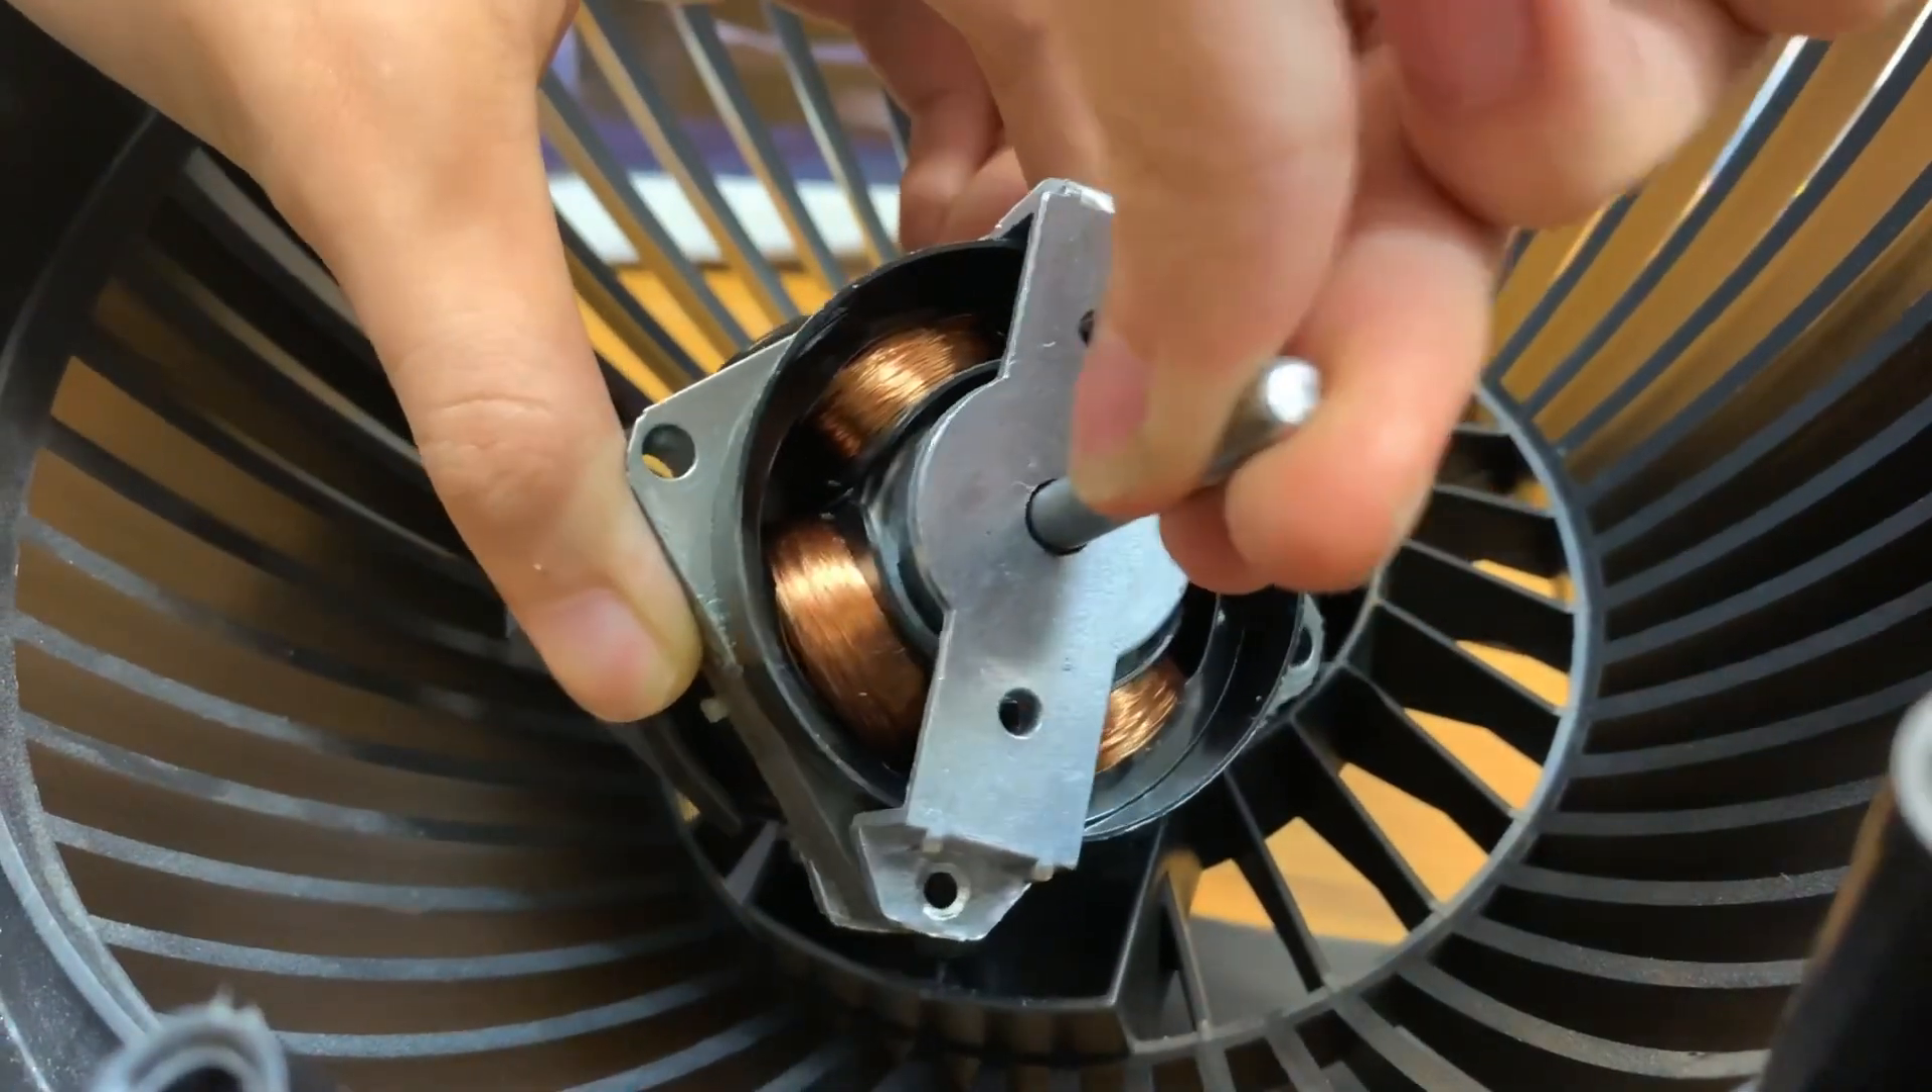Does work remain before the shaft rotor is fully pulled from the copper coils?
Yes.